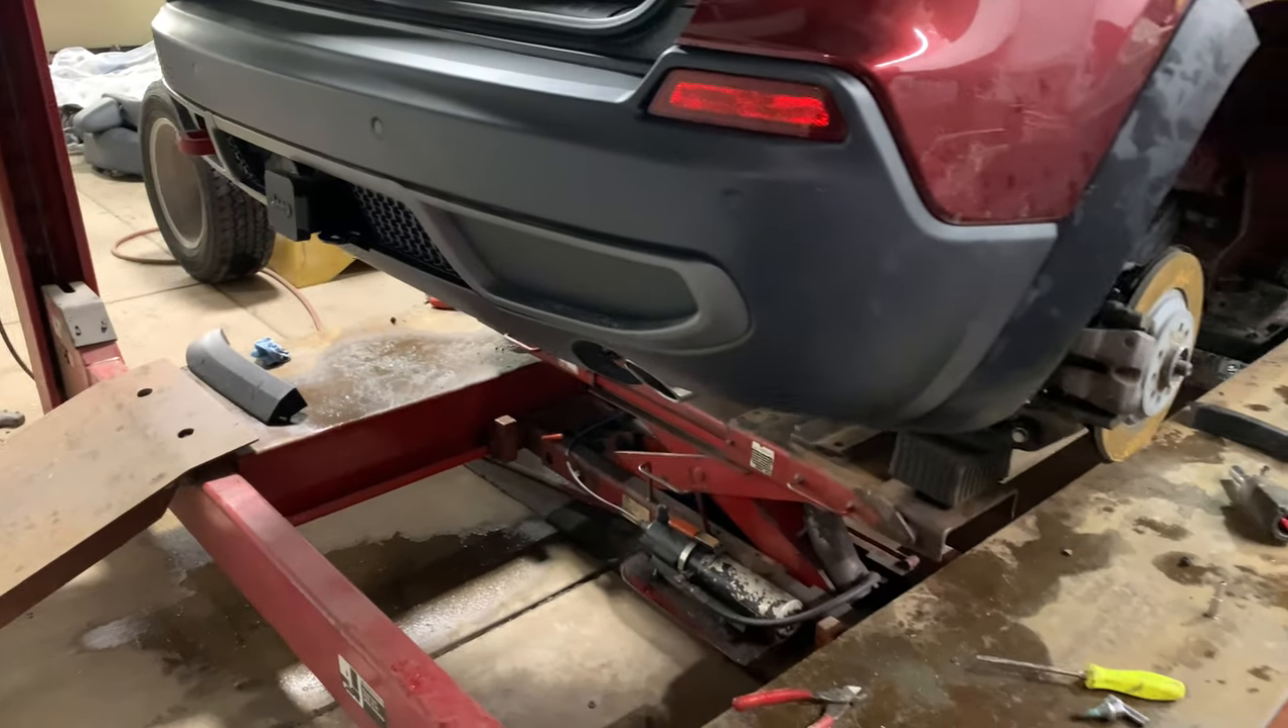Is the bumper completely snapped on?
Yes.